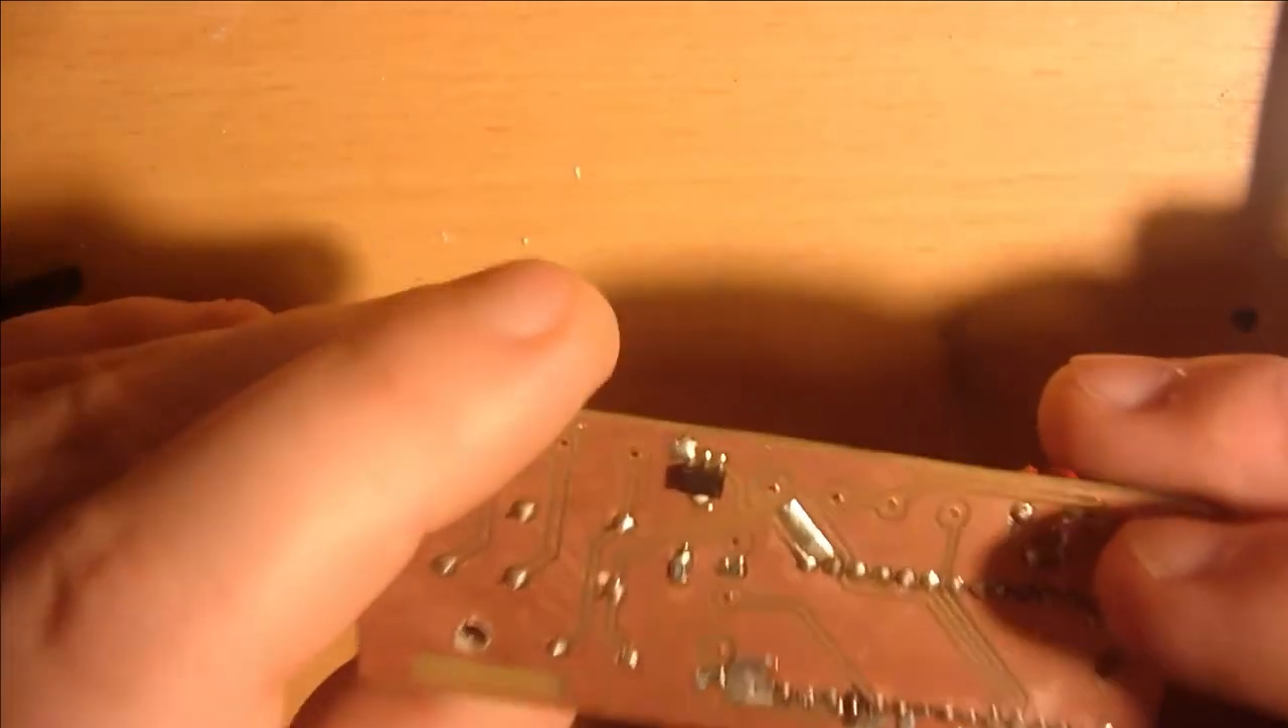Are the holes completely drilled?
Yes.